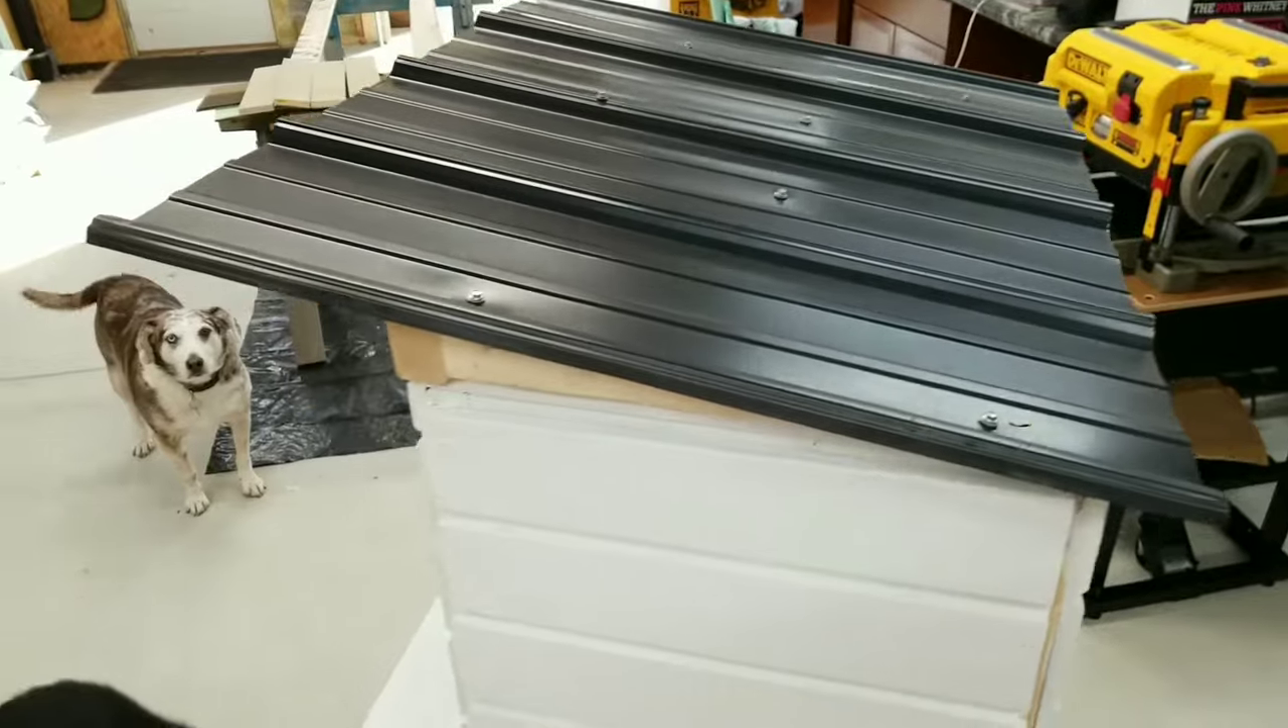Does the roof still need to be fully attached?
No.